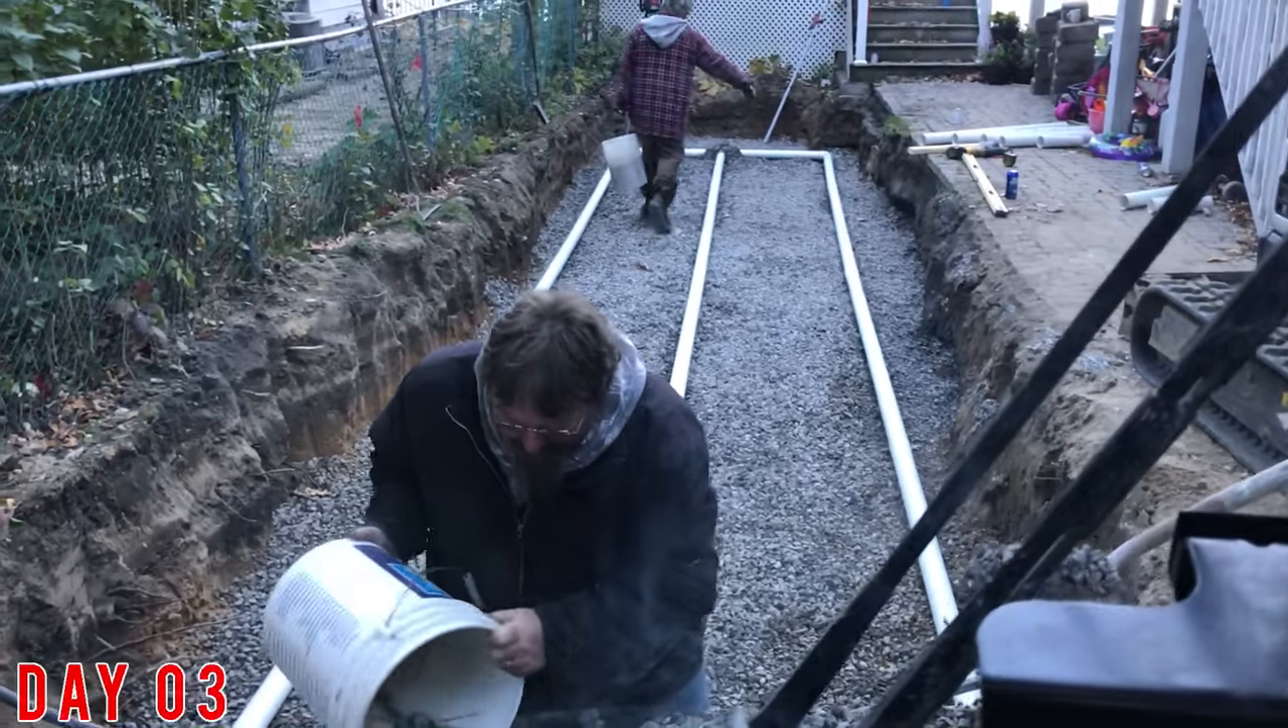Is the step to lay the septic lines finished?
Yes.